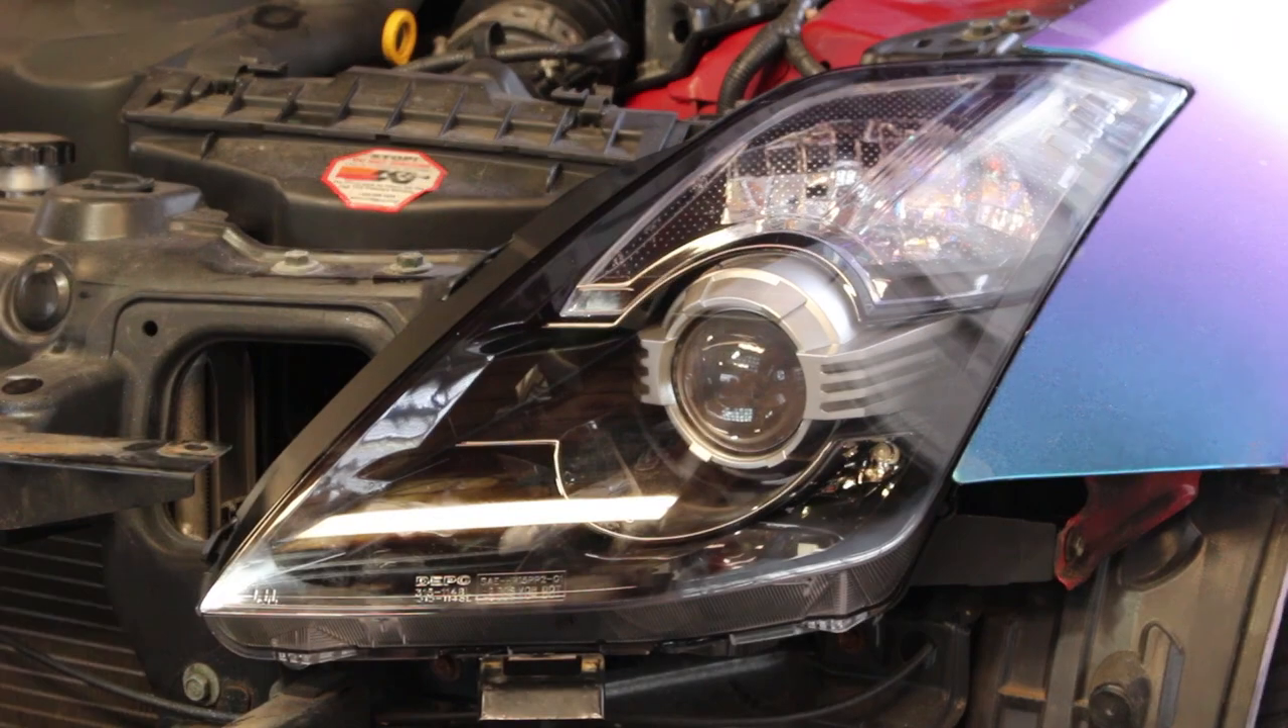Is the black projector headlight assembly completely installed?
Yes.